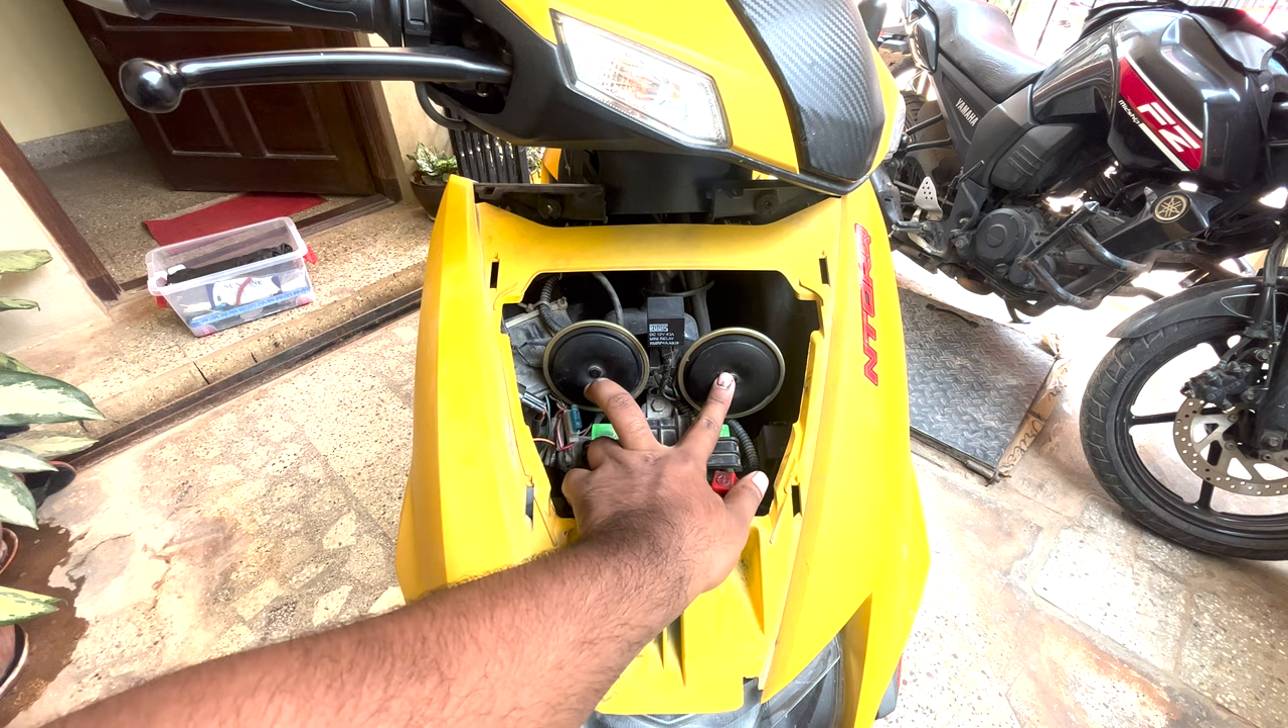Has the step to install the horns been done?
Yes.